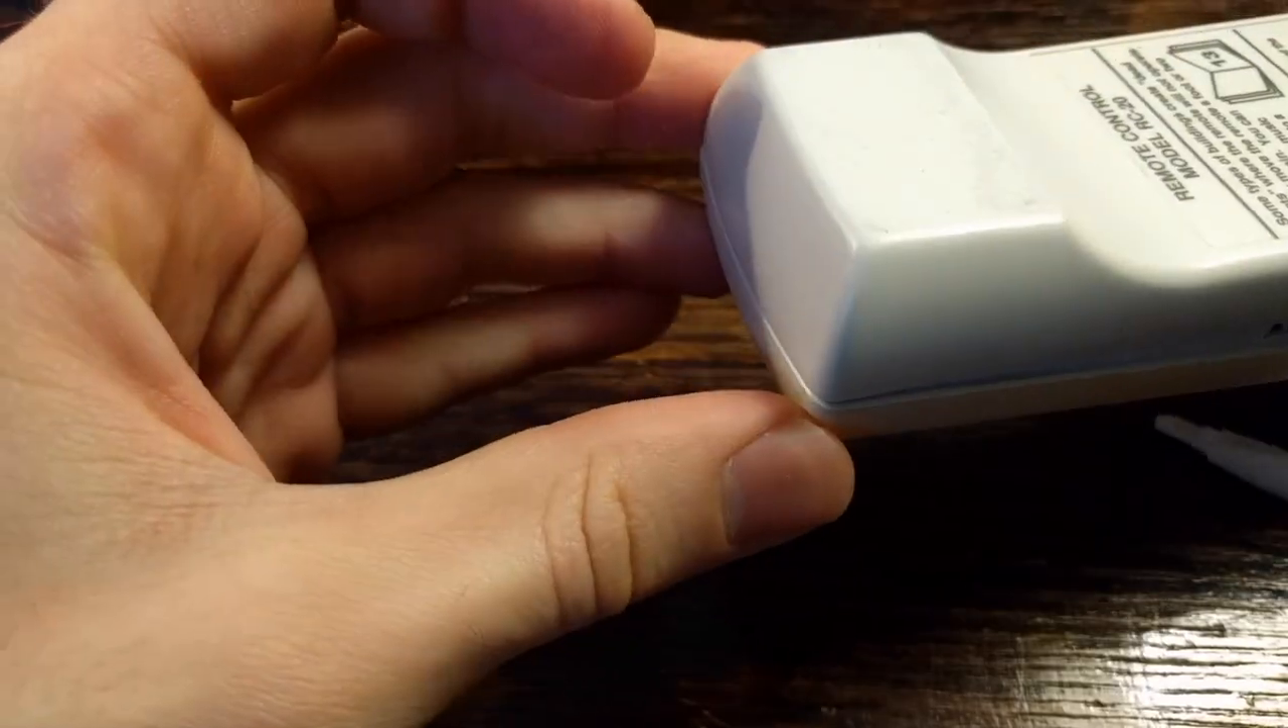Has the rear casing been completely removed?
No.